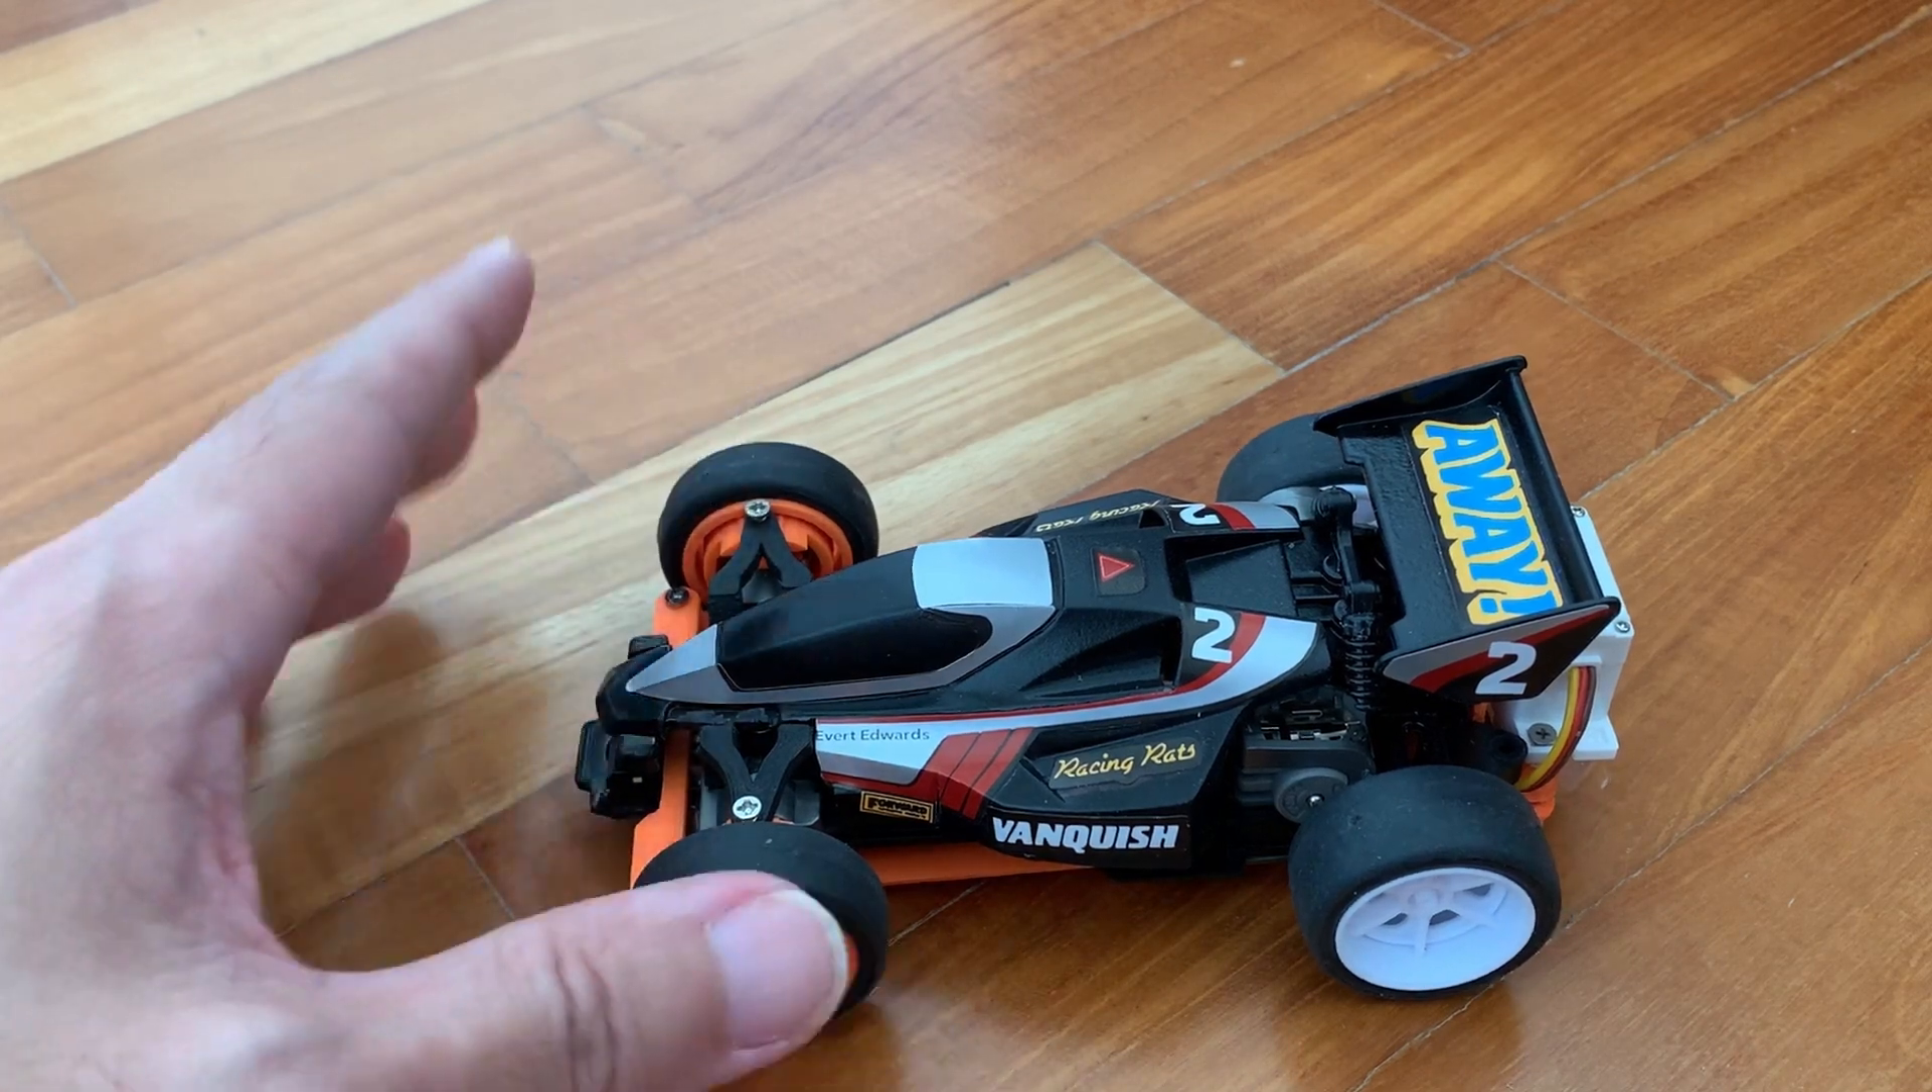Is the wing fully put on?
Yes.